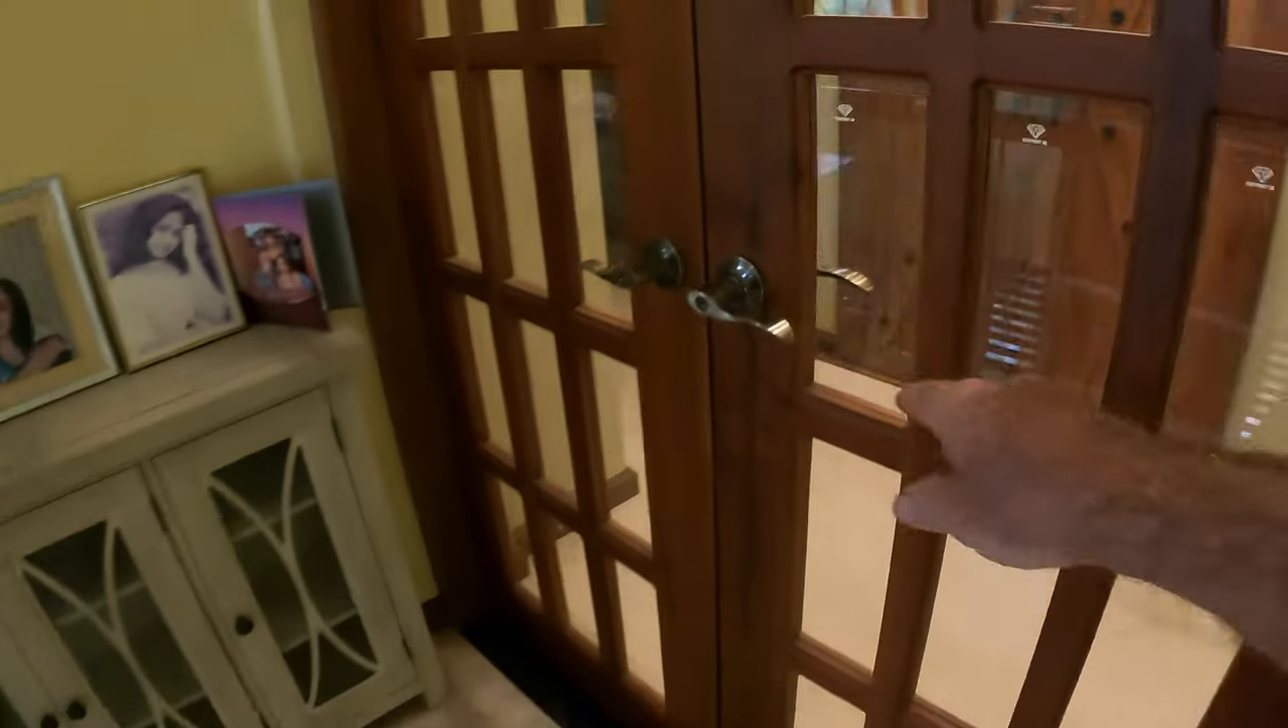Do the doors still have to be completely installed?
No.